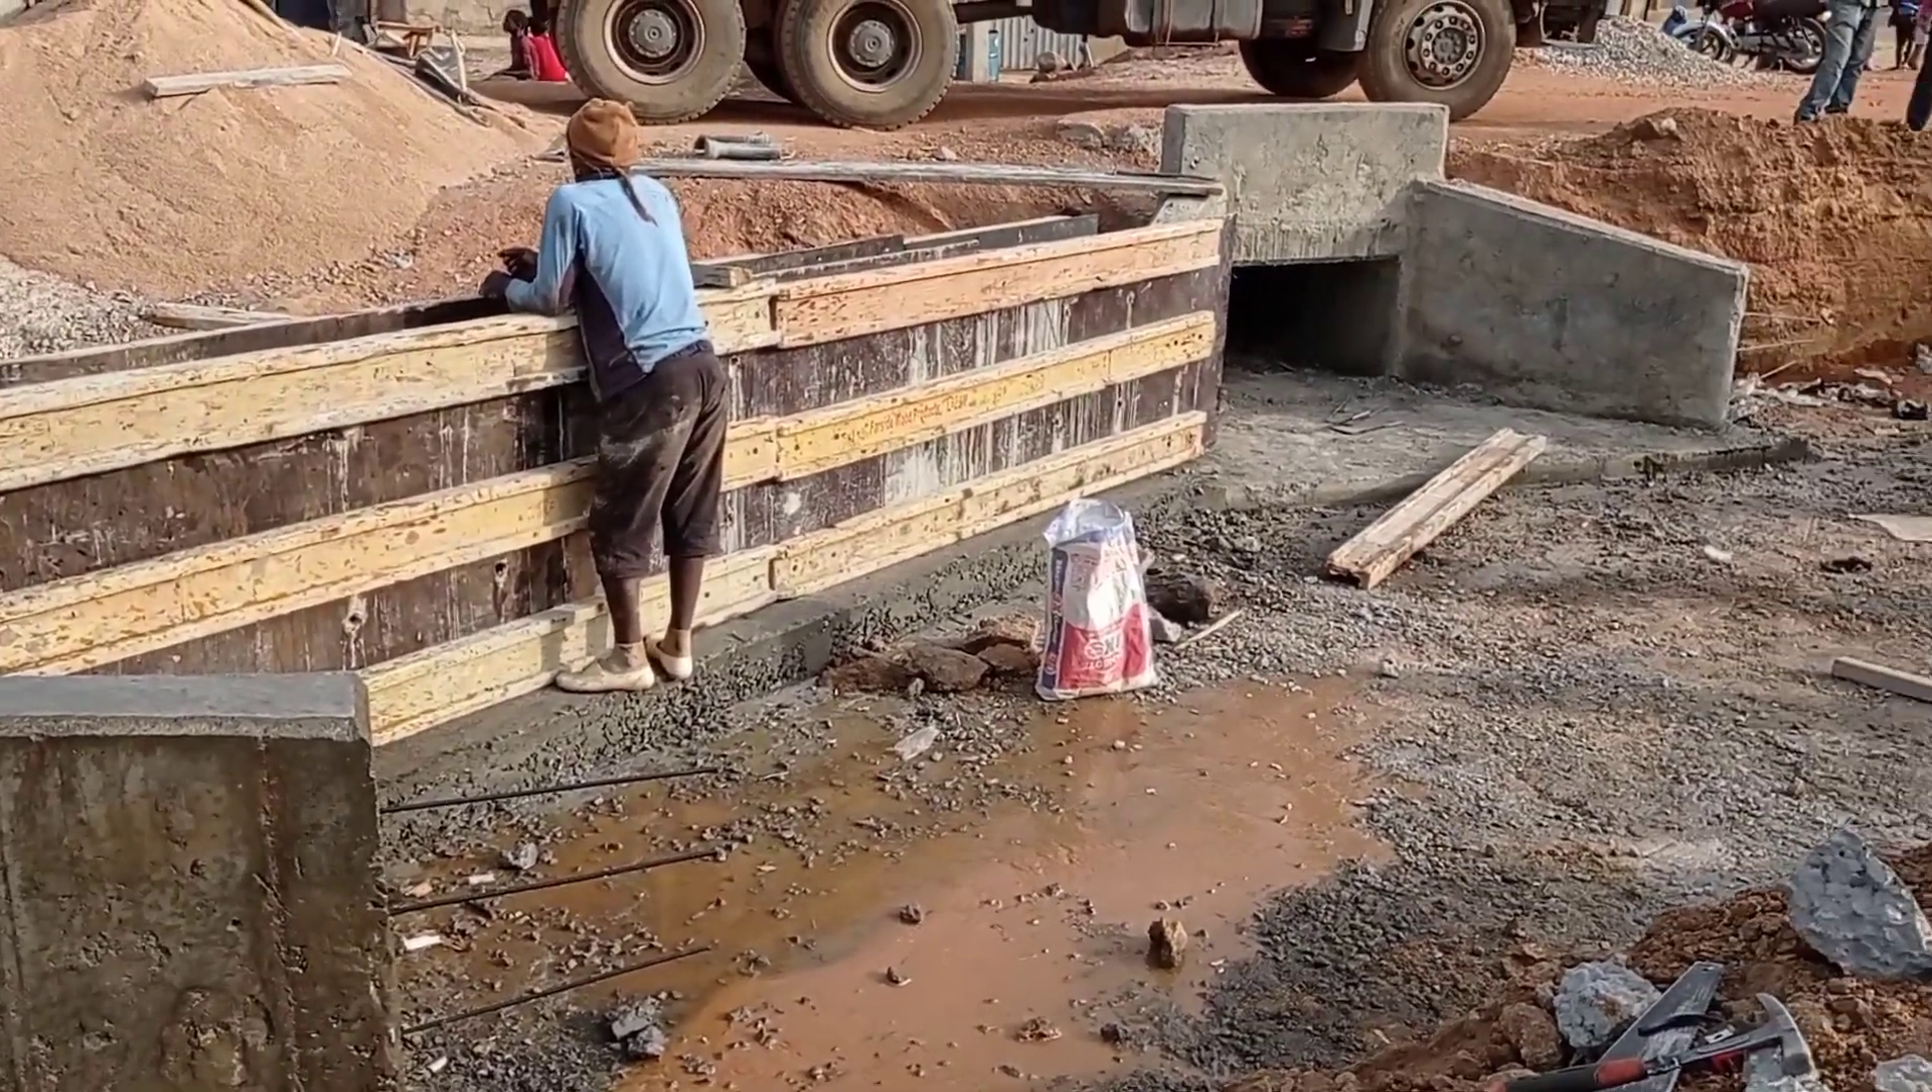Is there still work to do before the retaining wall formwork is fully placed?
No.